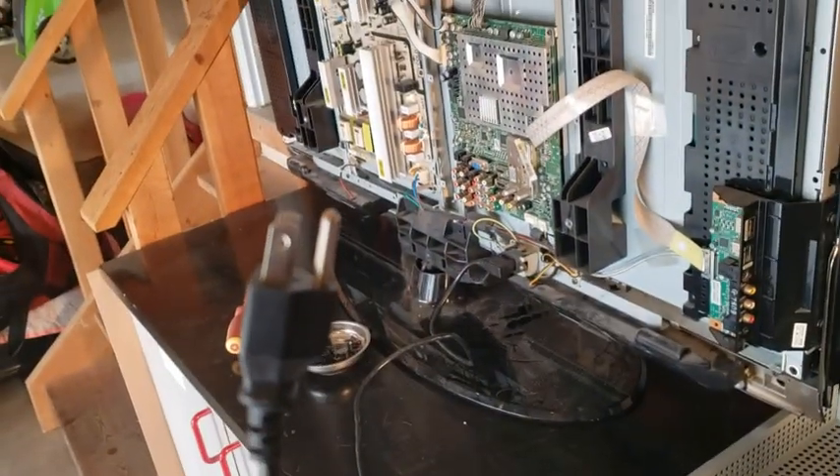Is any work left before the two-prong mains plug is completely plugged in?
Yes.